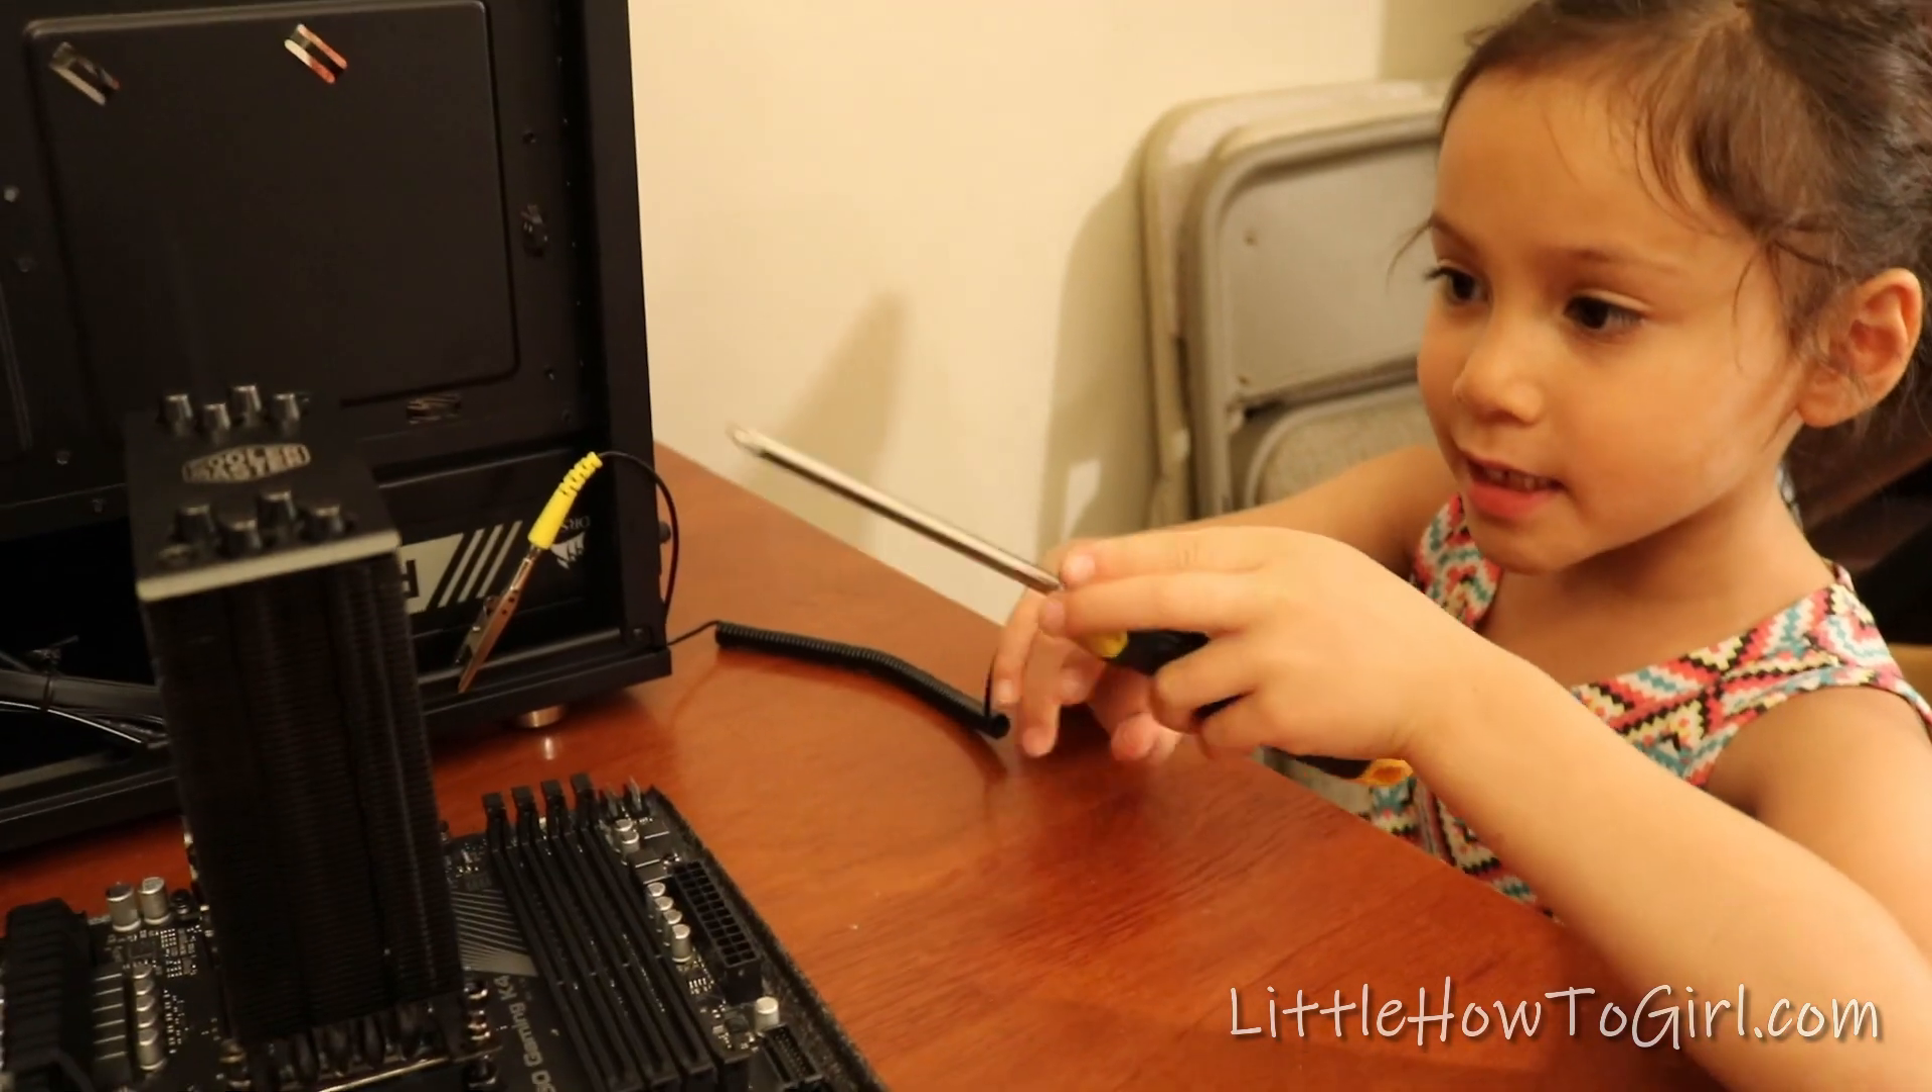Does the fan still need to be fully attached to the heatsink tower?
Yes.